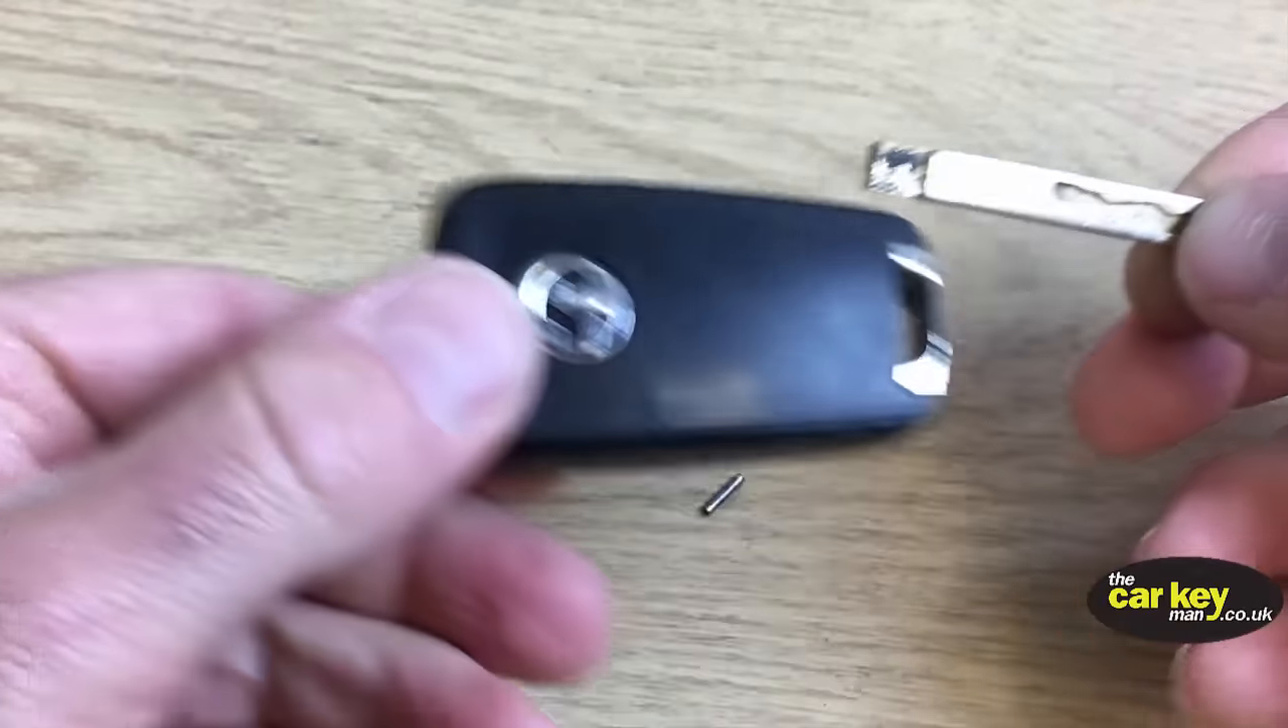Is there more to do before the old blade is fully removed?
No.